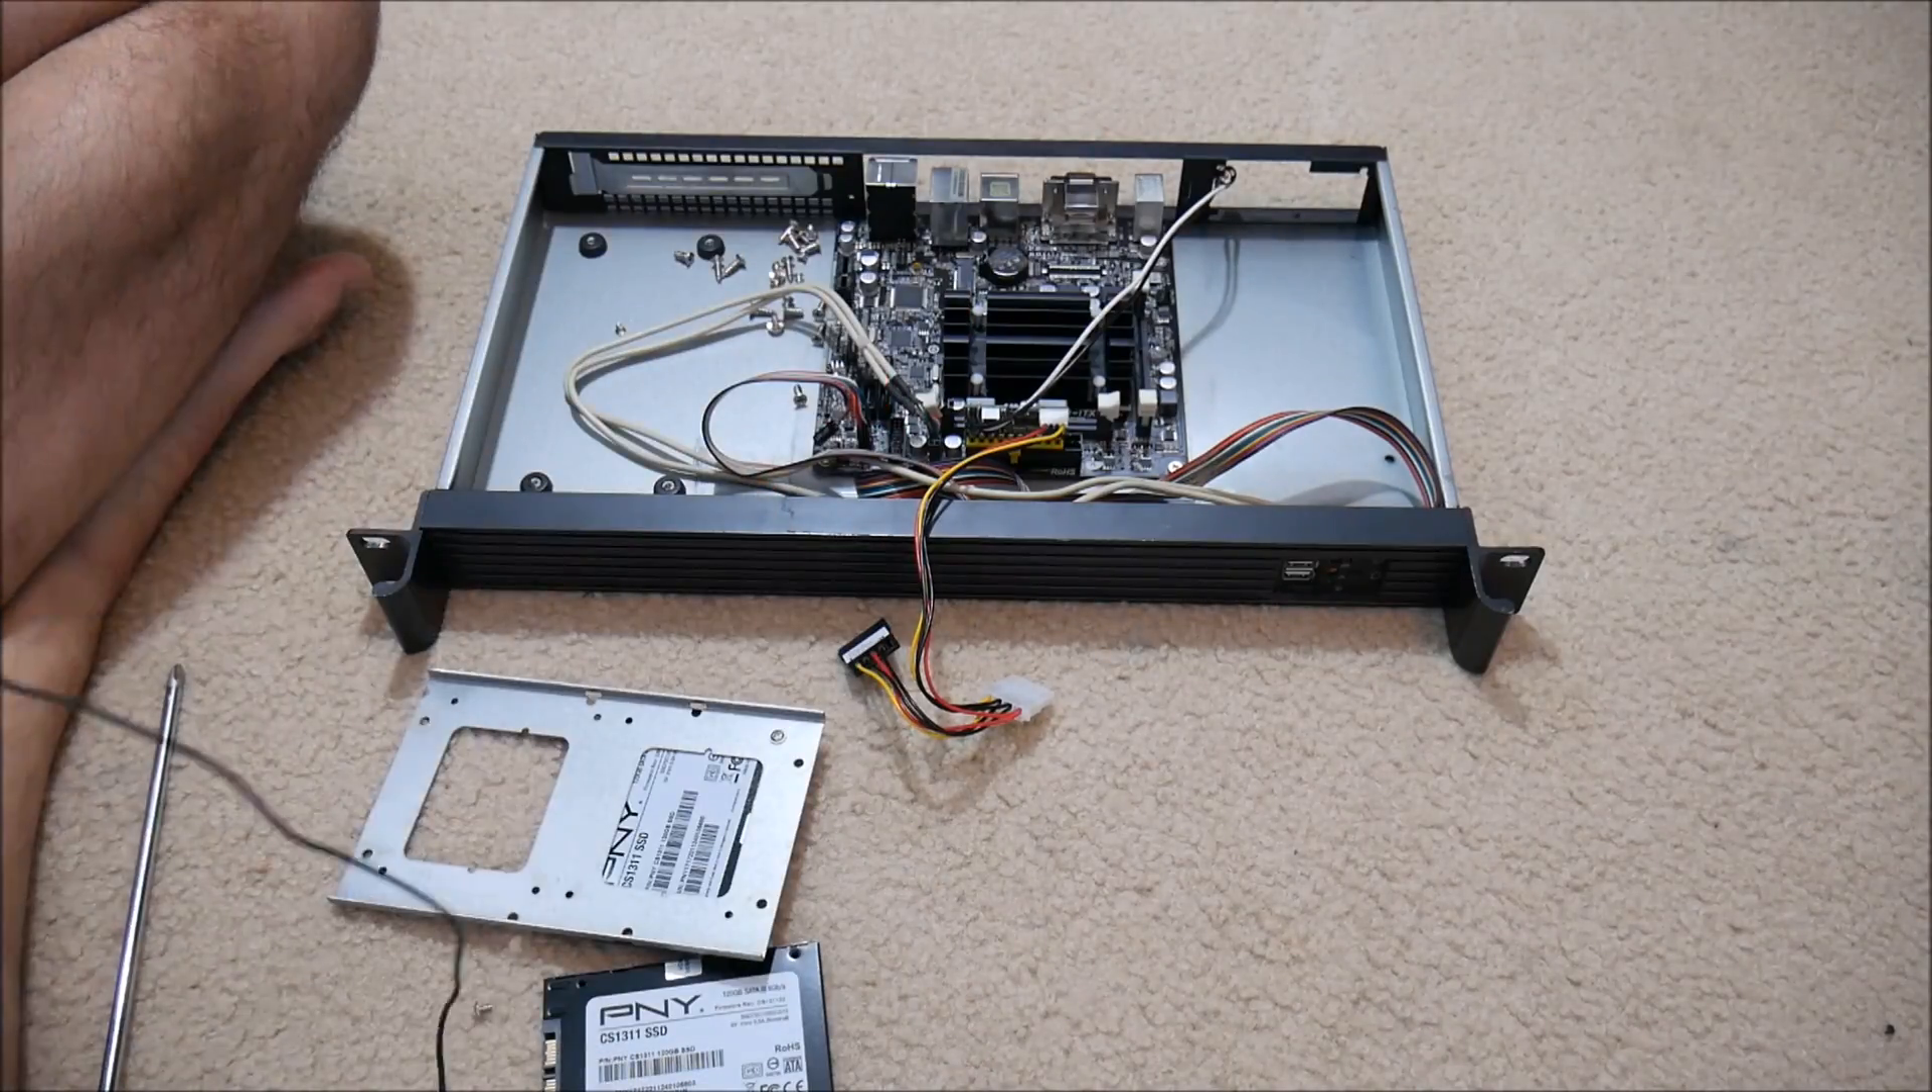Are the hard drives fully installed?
No.